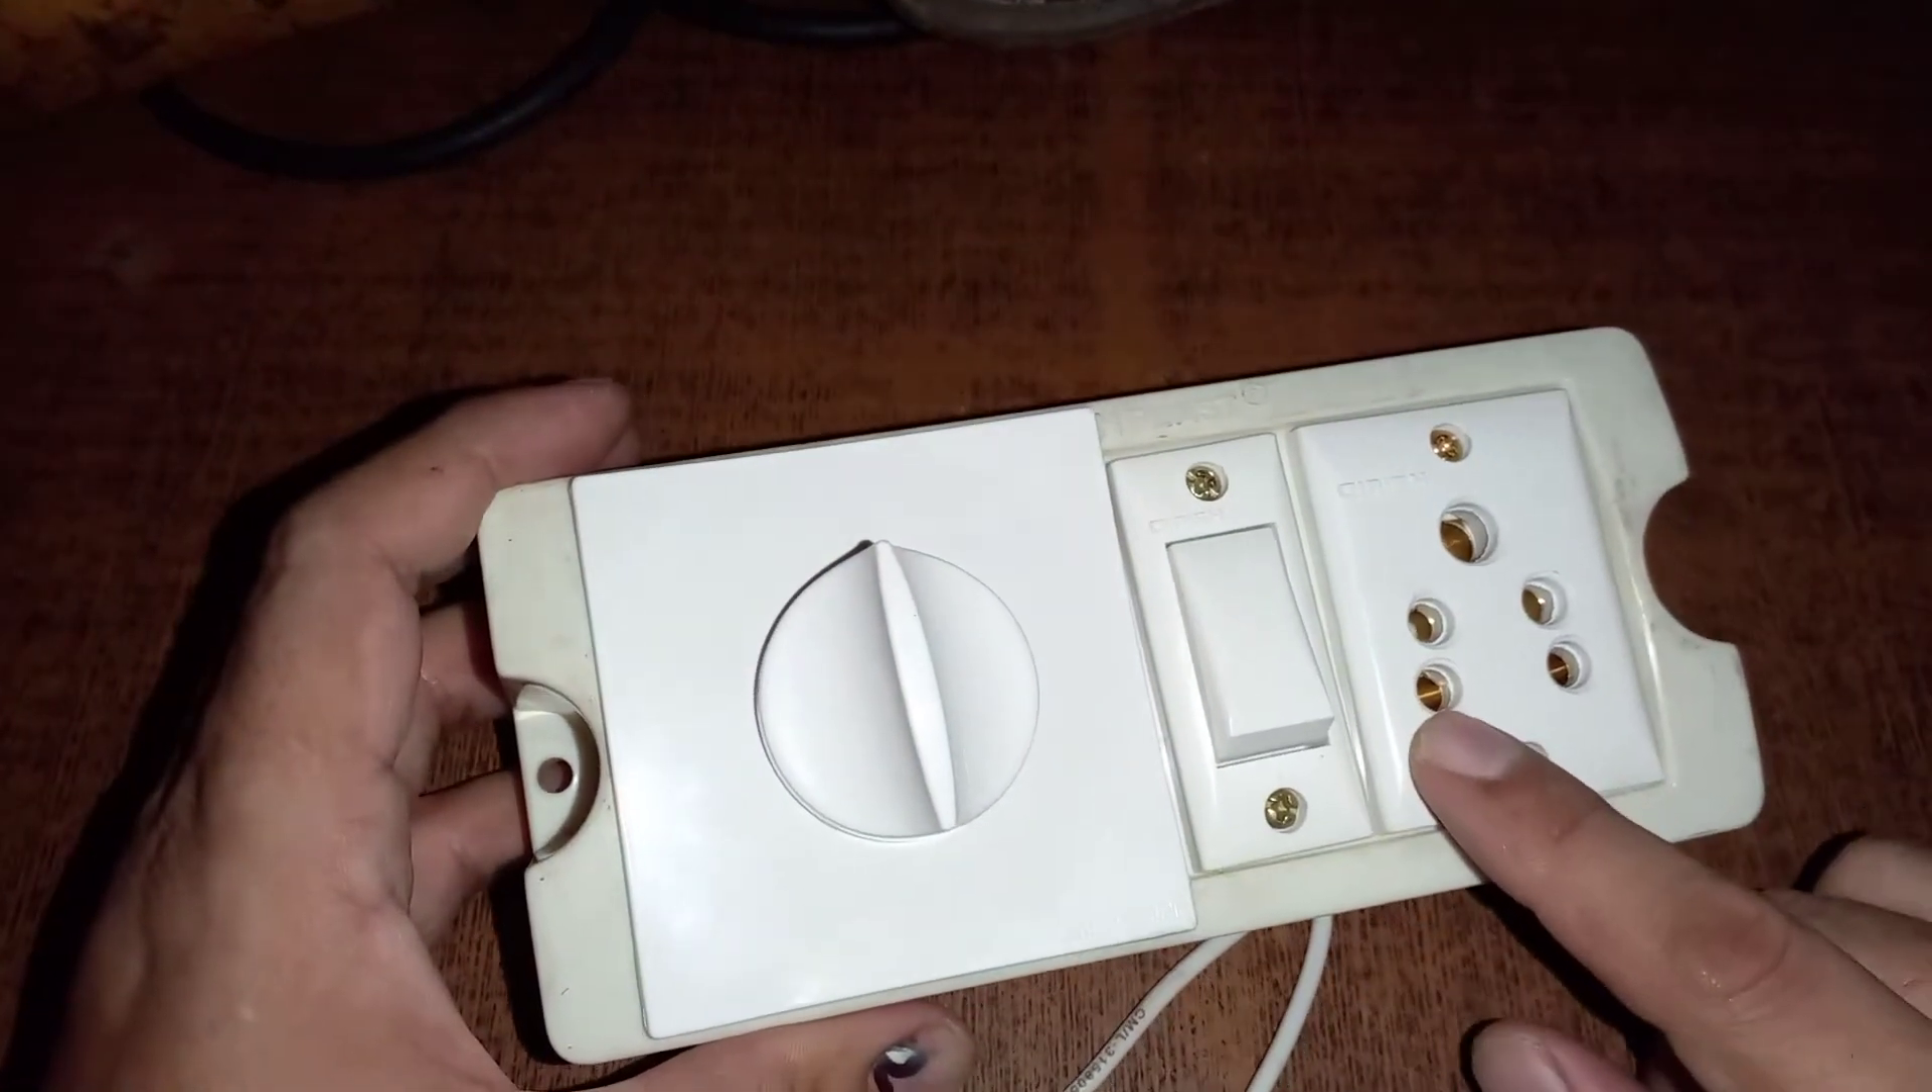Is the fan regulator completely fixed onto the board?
Yes.